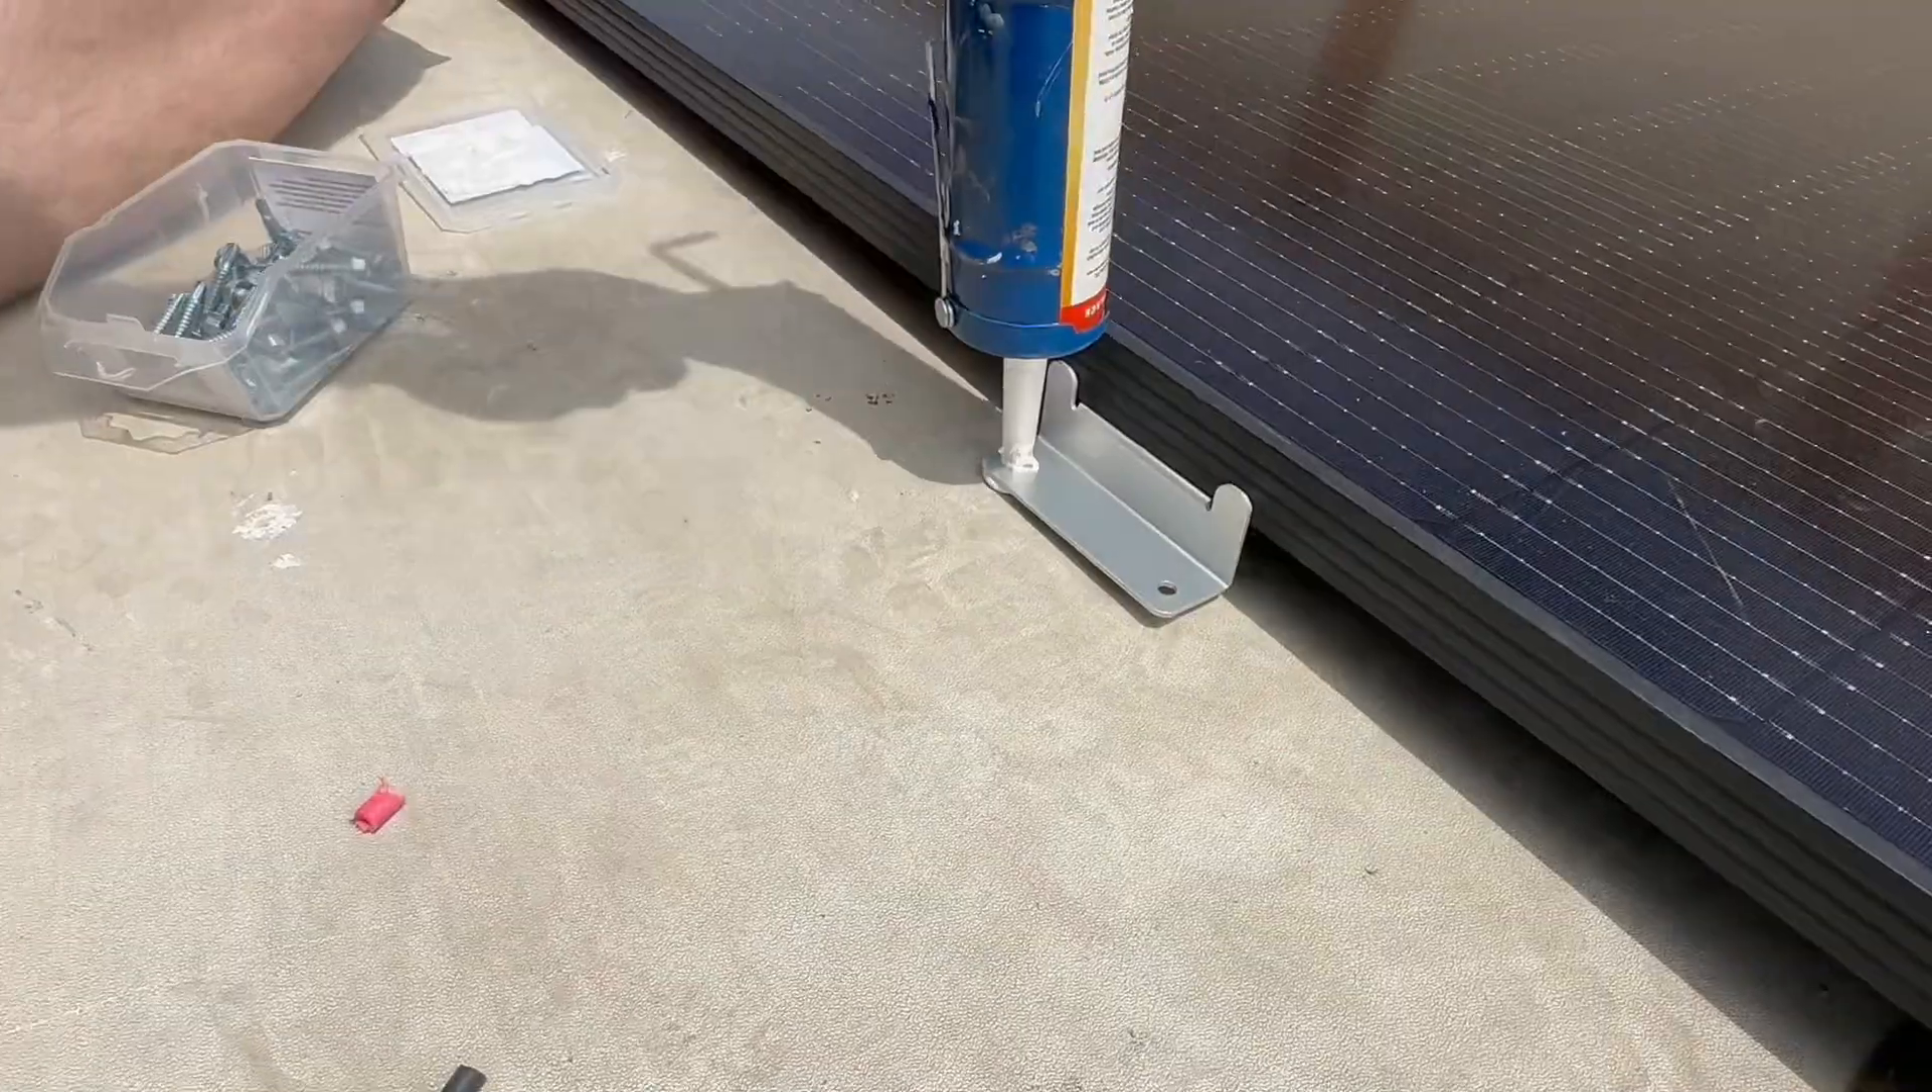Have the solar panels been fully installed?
No.